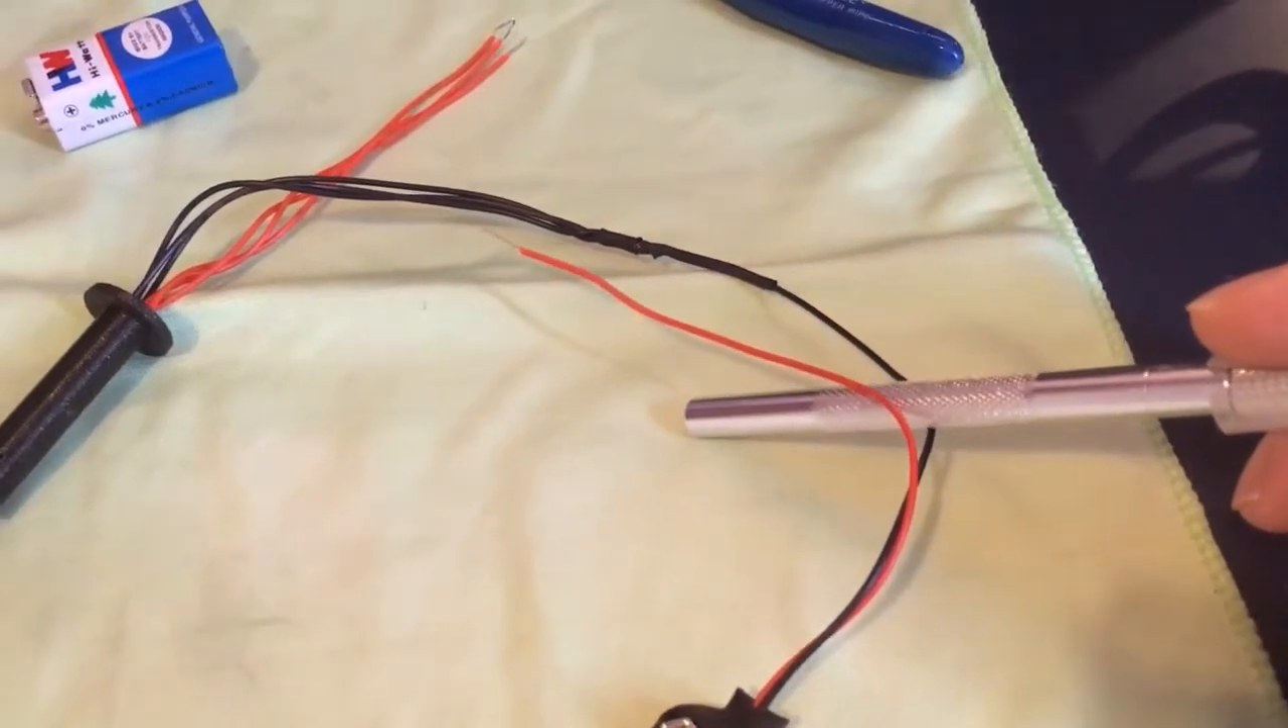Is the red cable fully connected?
No.